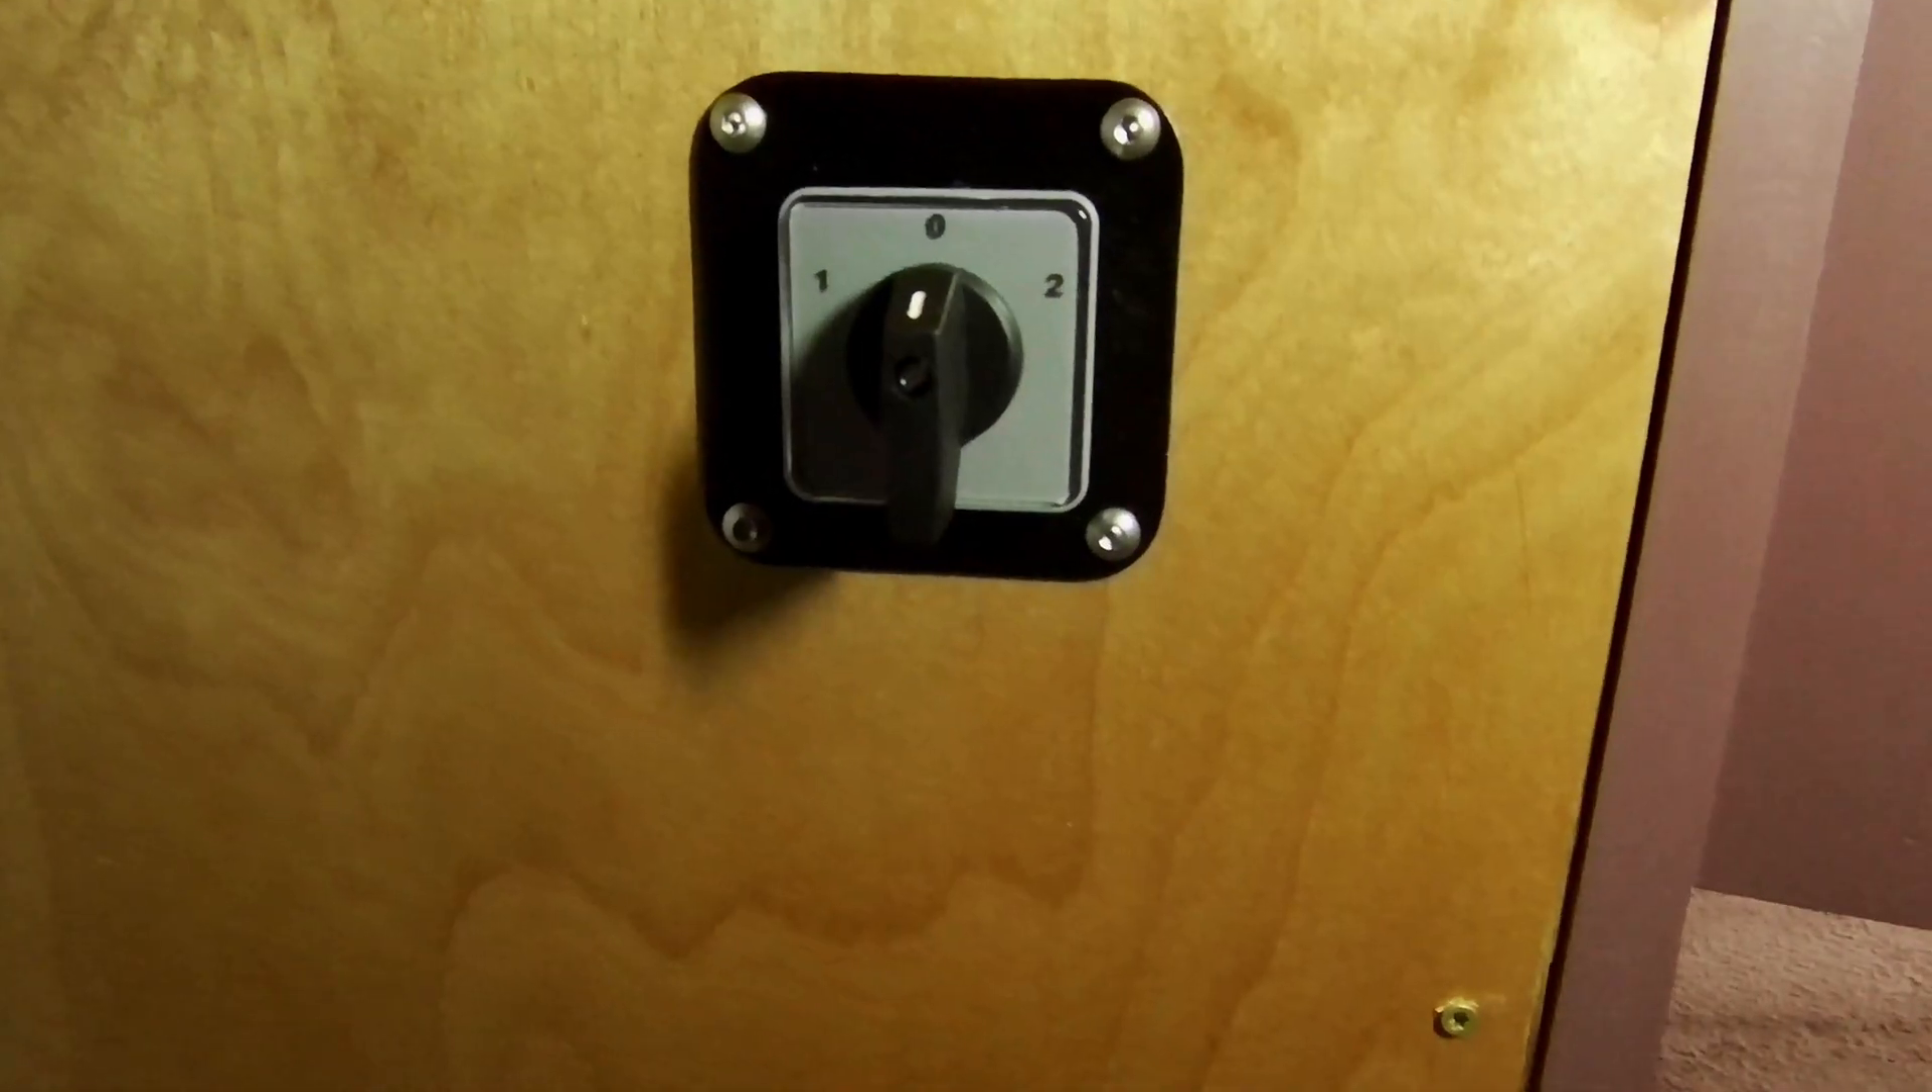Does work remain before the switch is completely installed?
No.